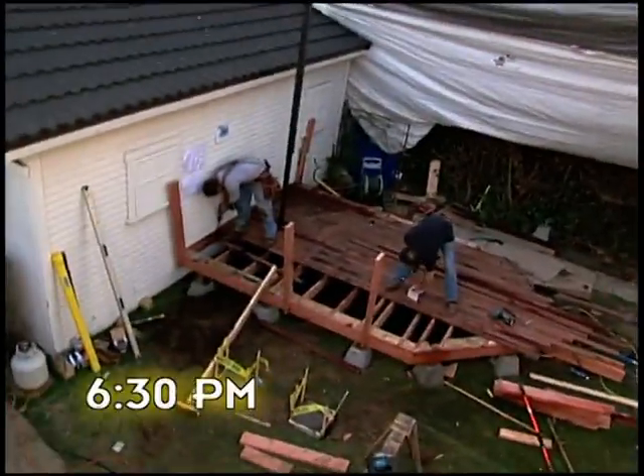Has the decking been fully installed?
No.